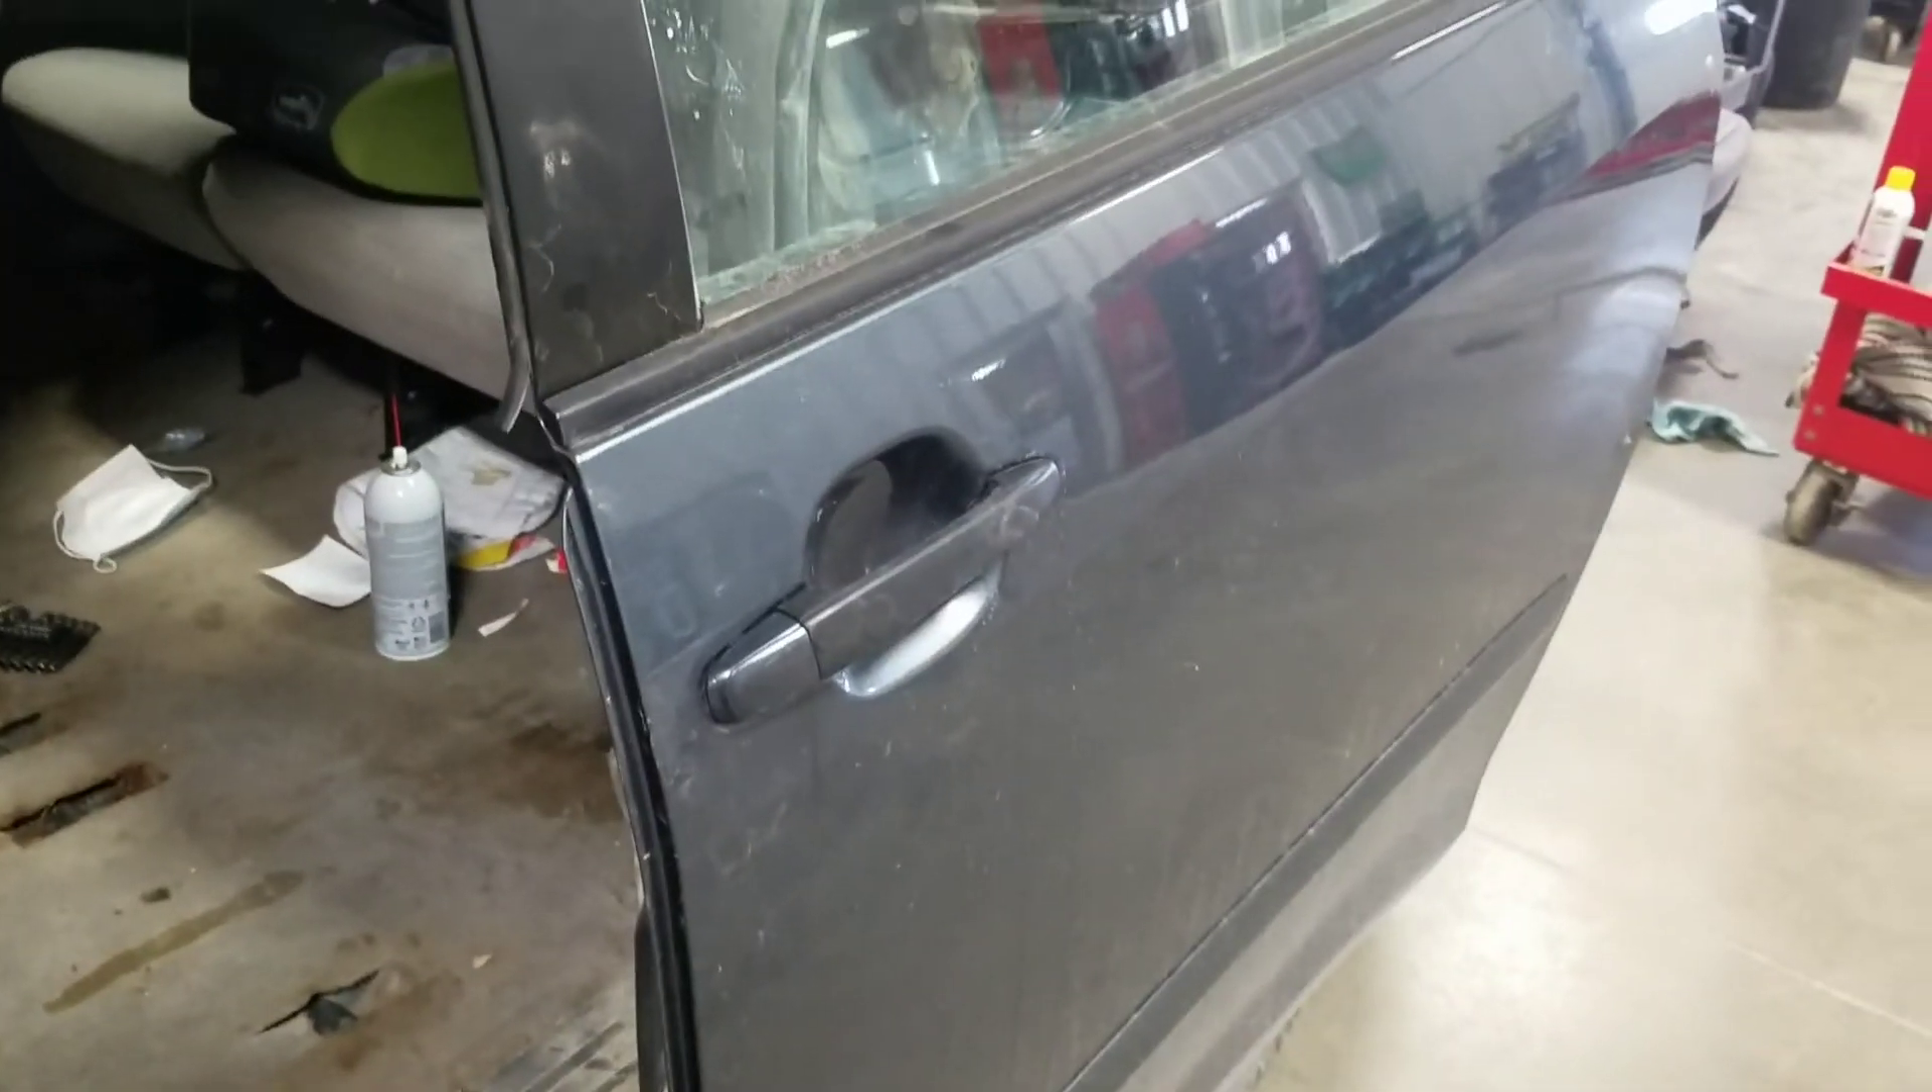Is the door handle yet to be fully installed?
No.